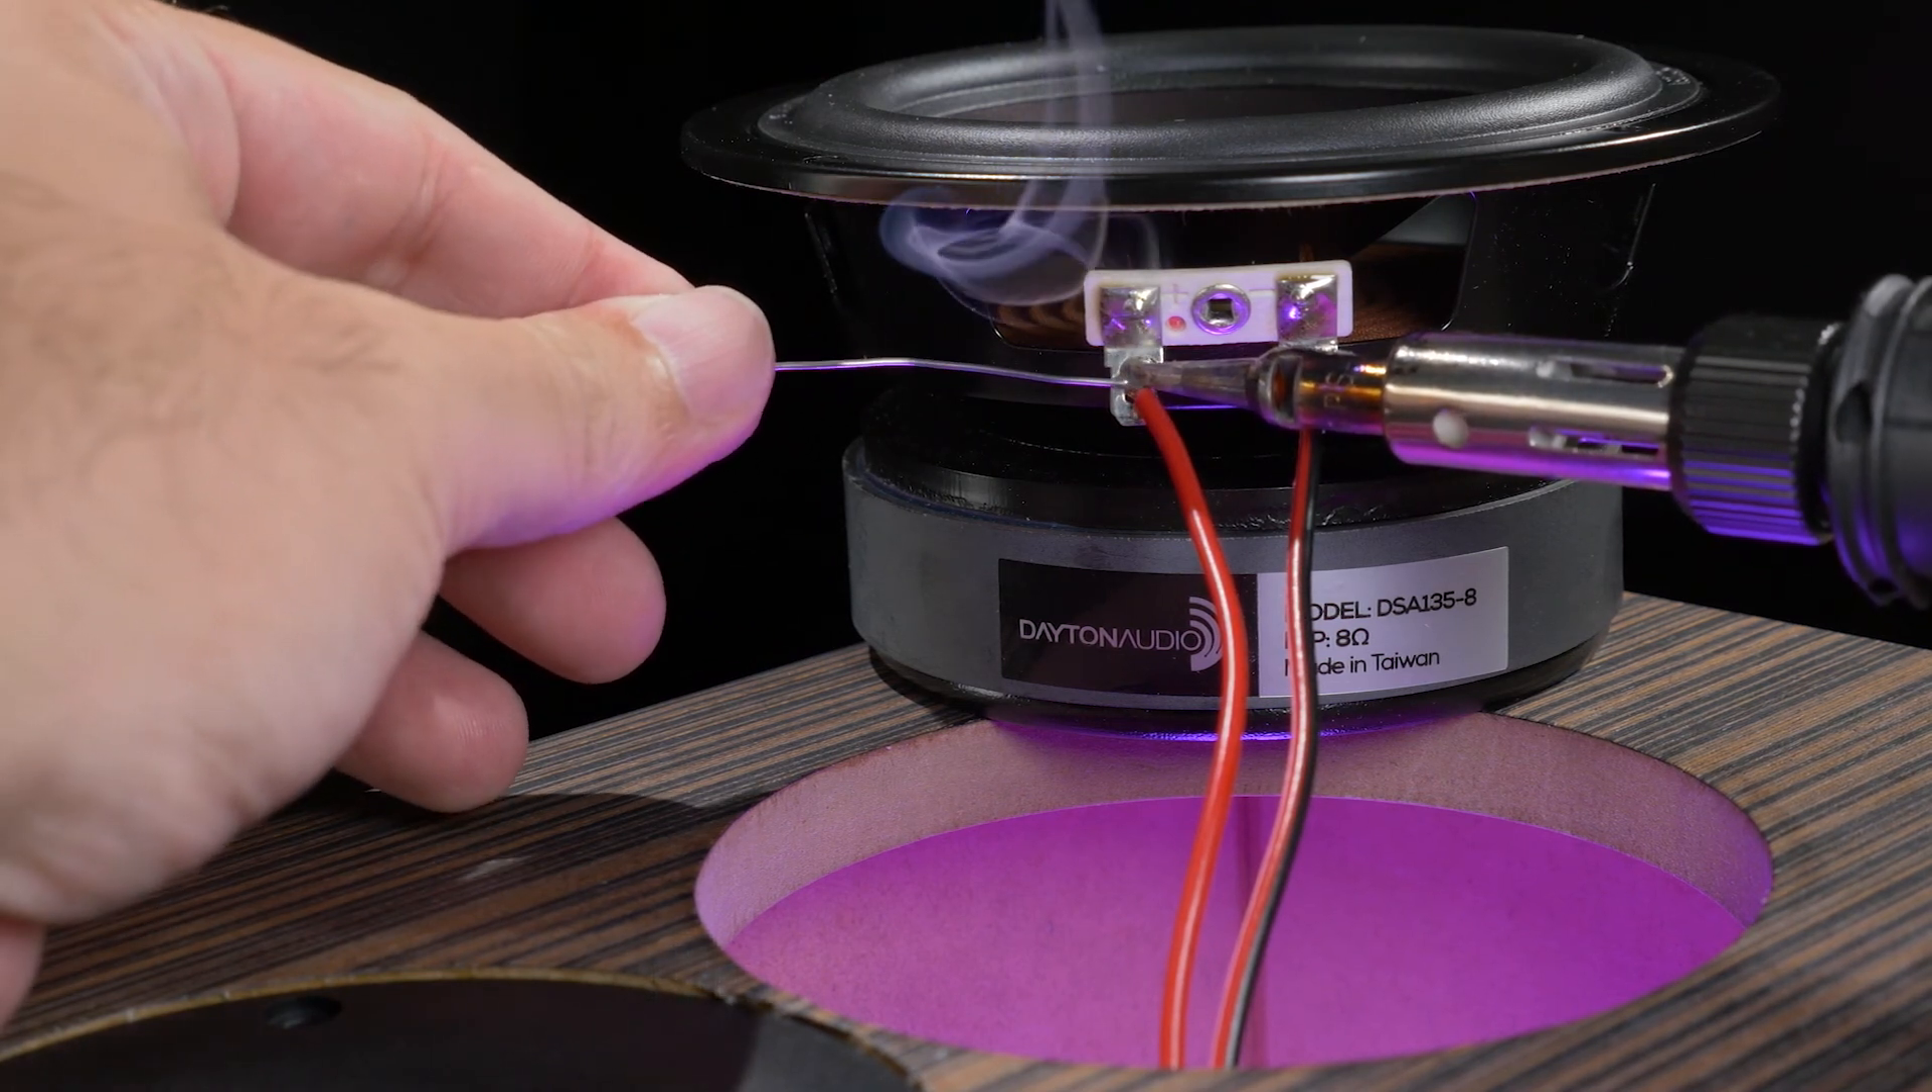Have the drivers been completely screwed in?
No.